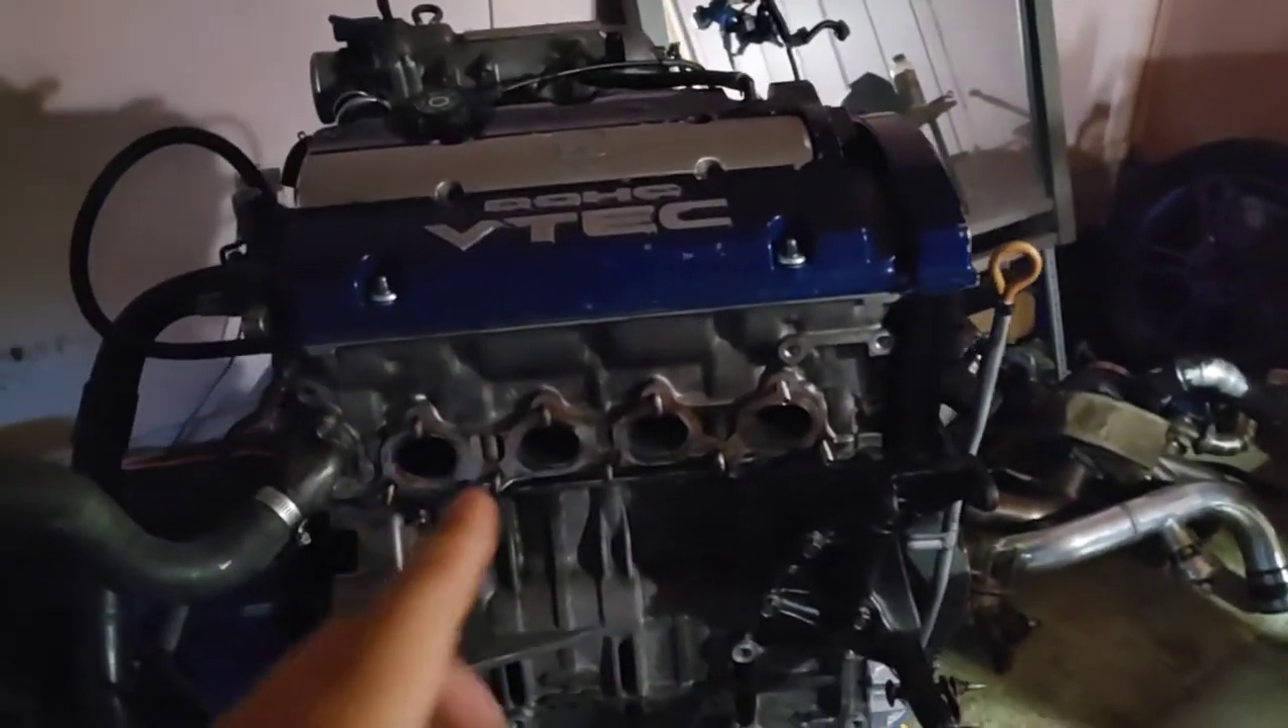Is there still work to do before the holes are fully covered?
Yes.